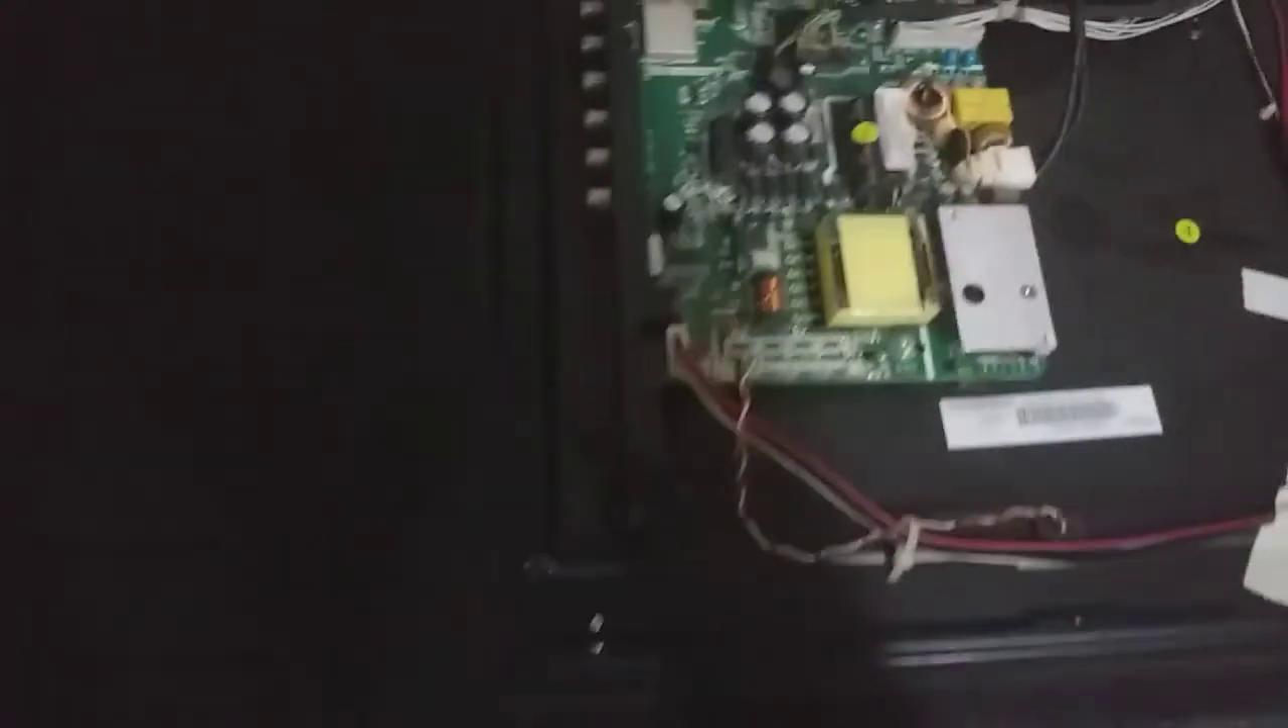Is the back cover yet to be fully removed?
No.